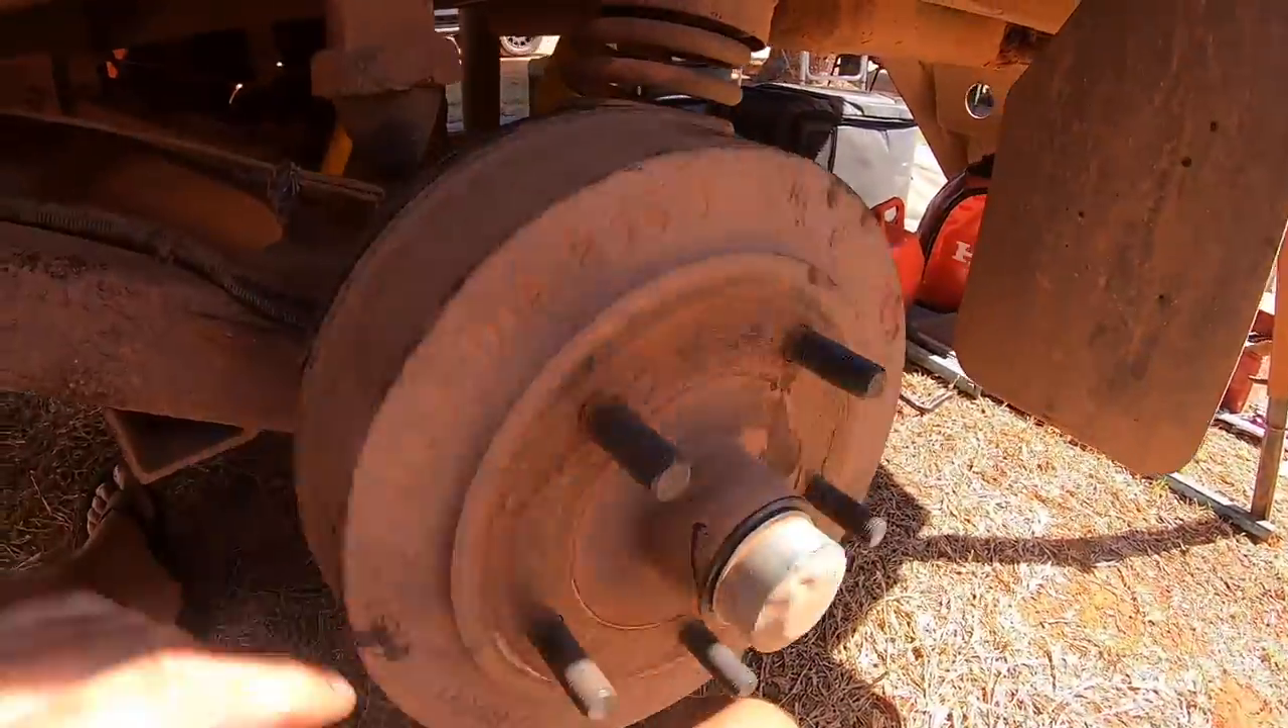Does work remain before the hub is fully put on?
No.